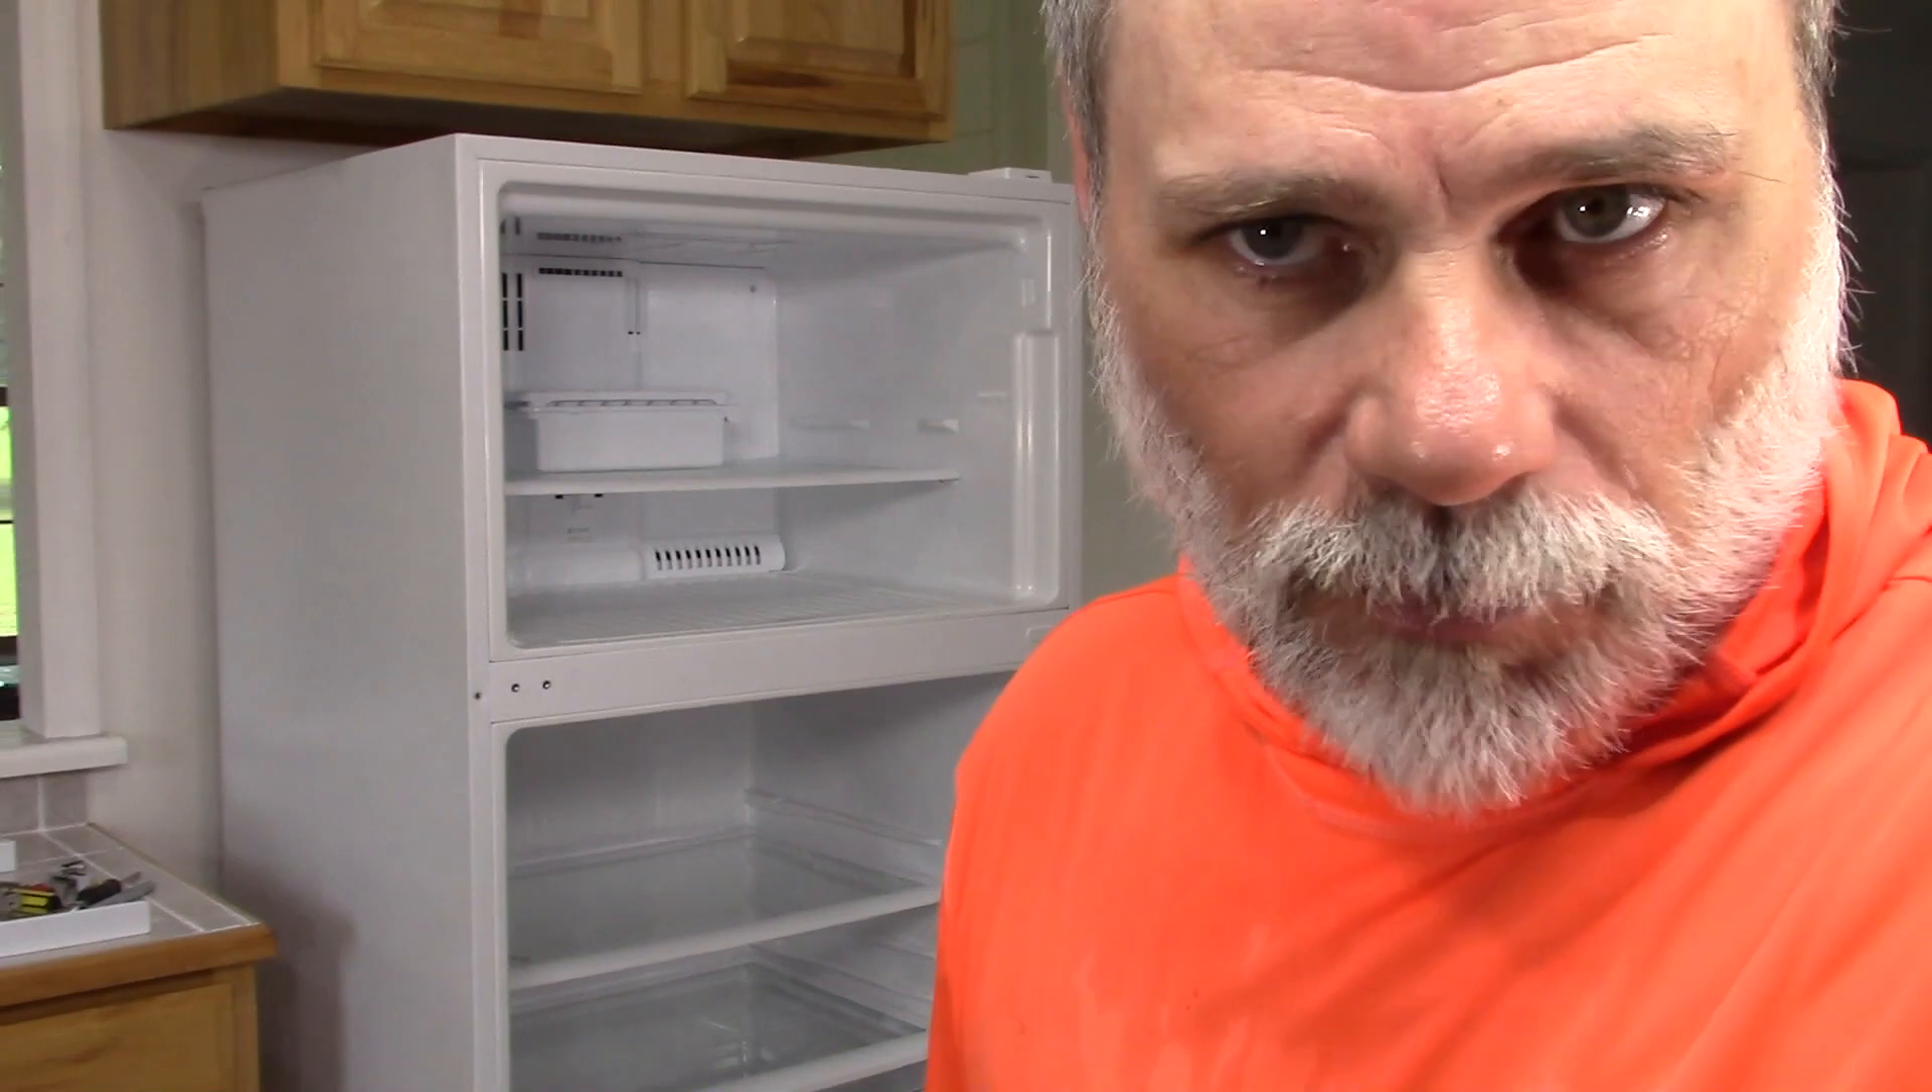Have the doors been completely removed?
Yes.